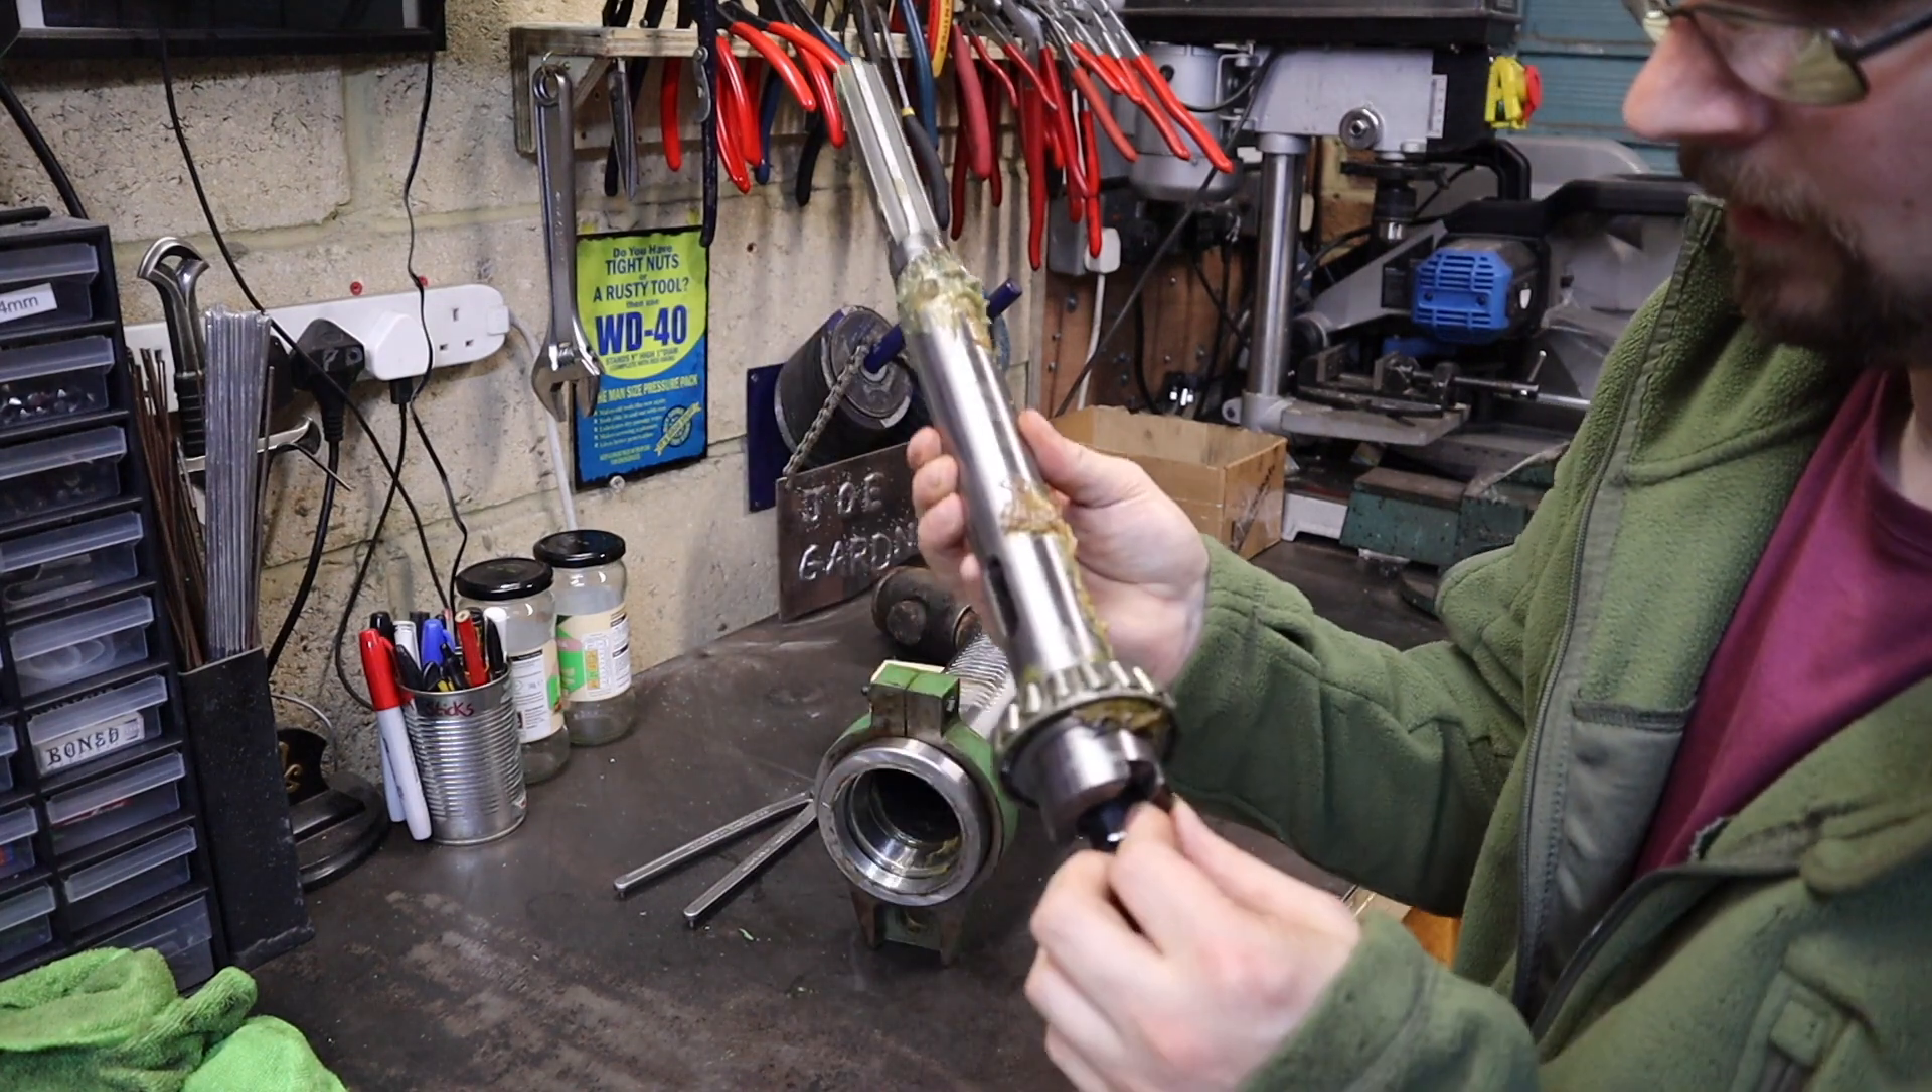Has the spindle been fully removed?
Yes.